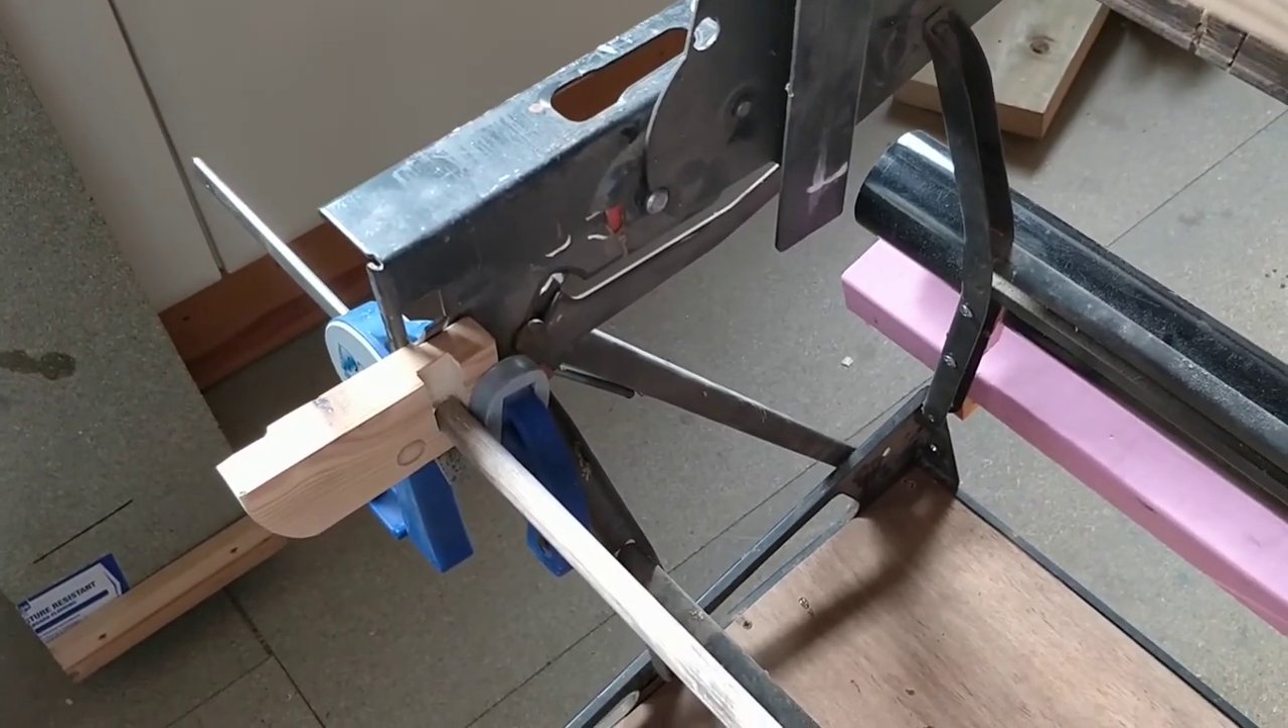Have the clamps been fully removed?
No.